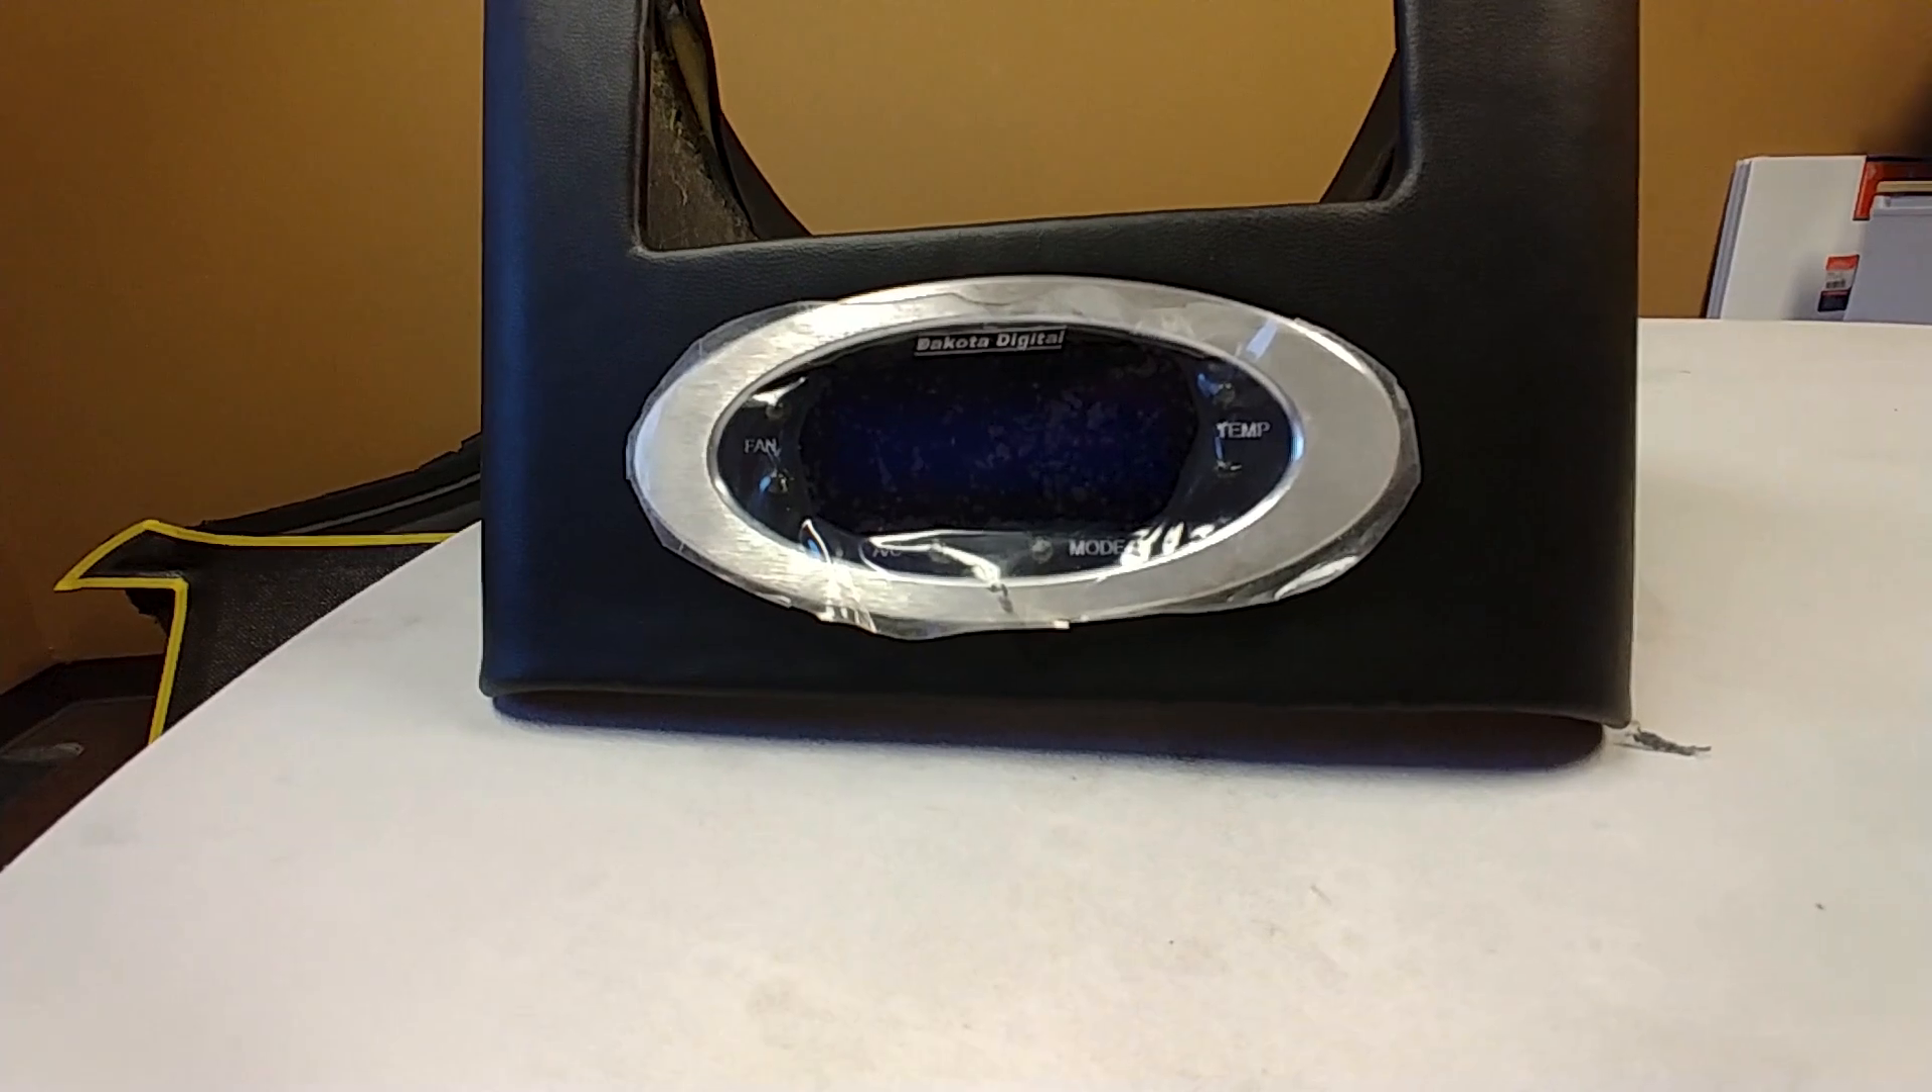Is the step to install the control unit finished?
Yes.